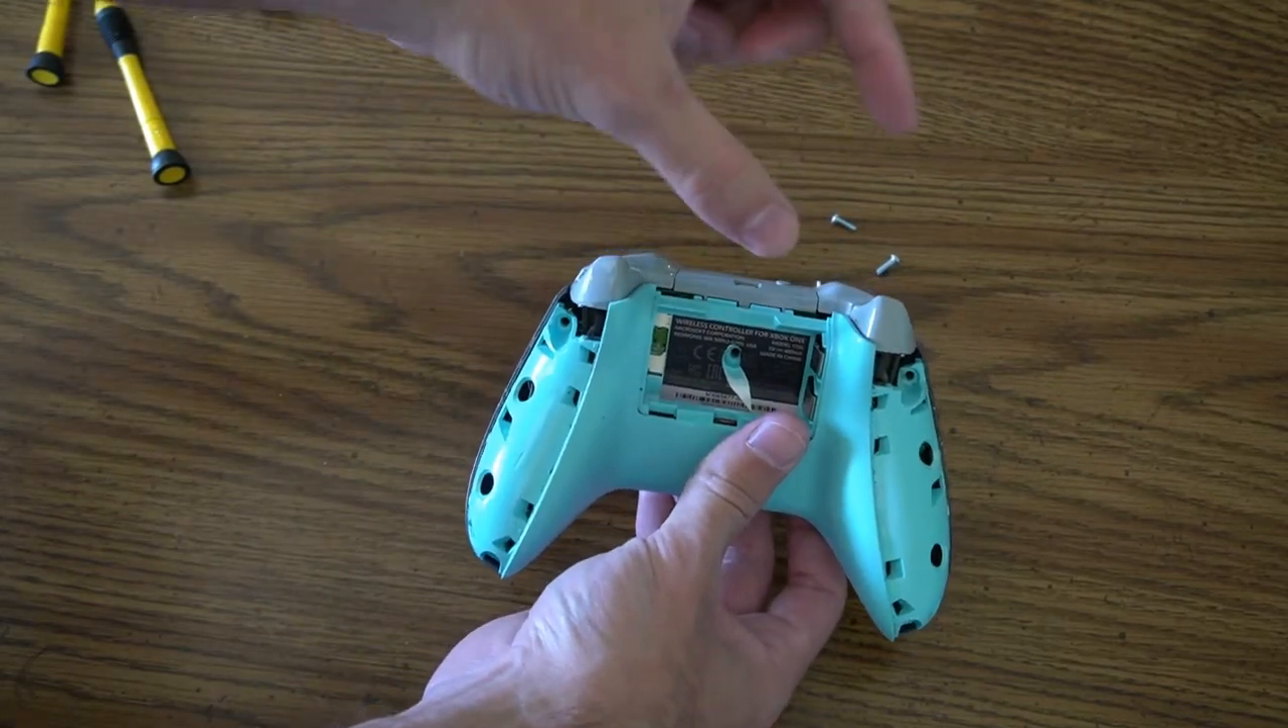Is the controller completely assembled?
No.